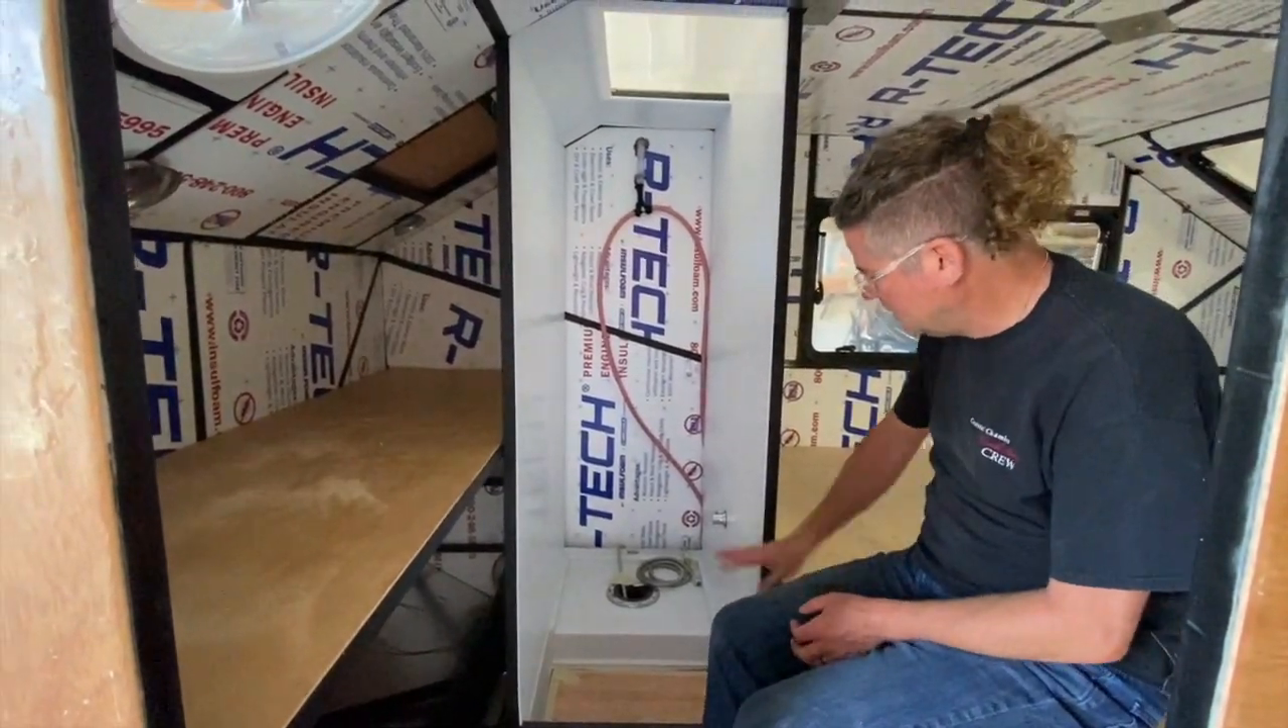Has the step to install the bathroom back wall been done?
No.